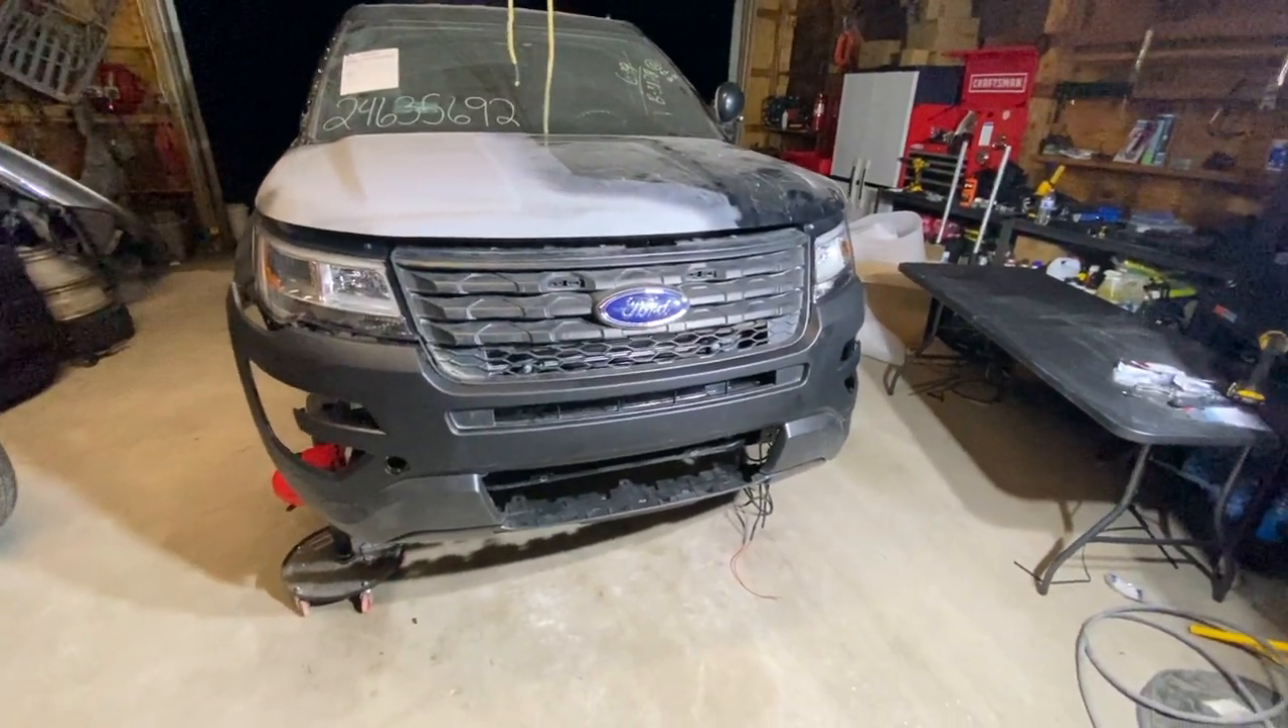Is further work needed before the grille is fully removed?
Yes.